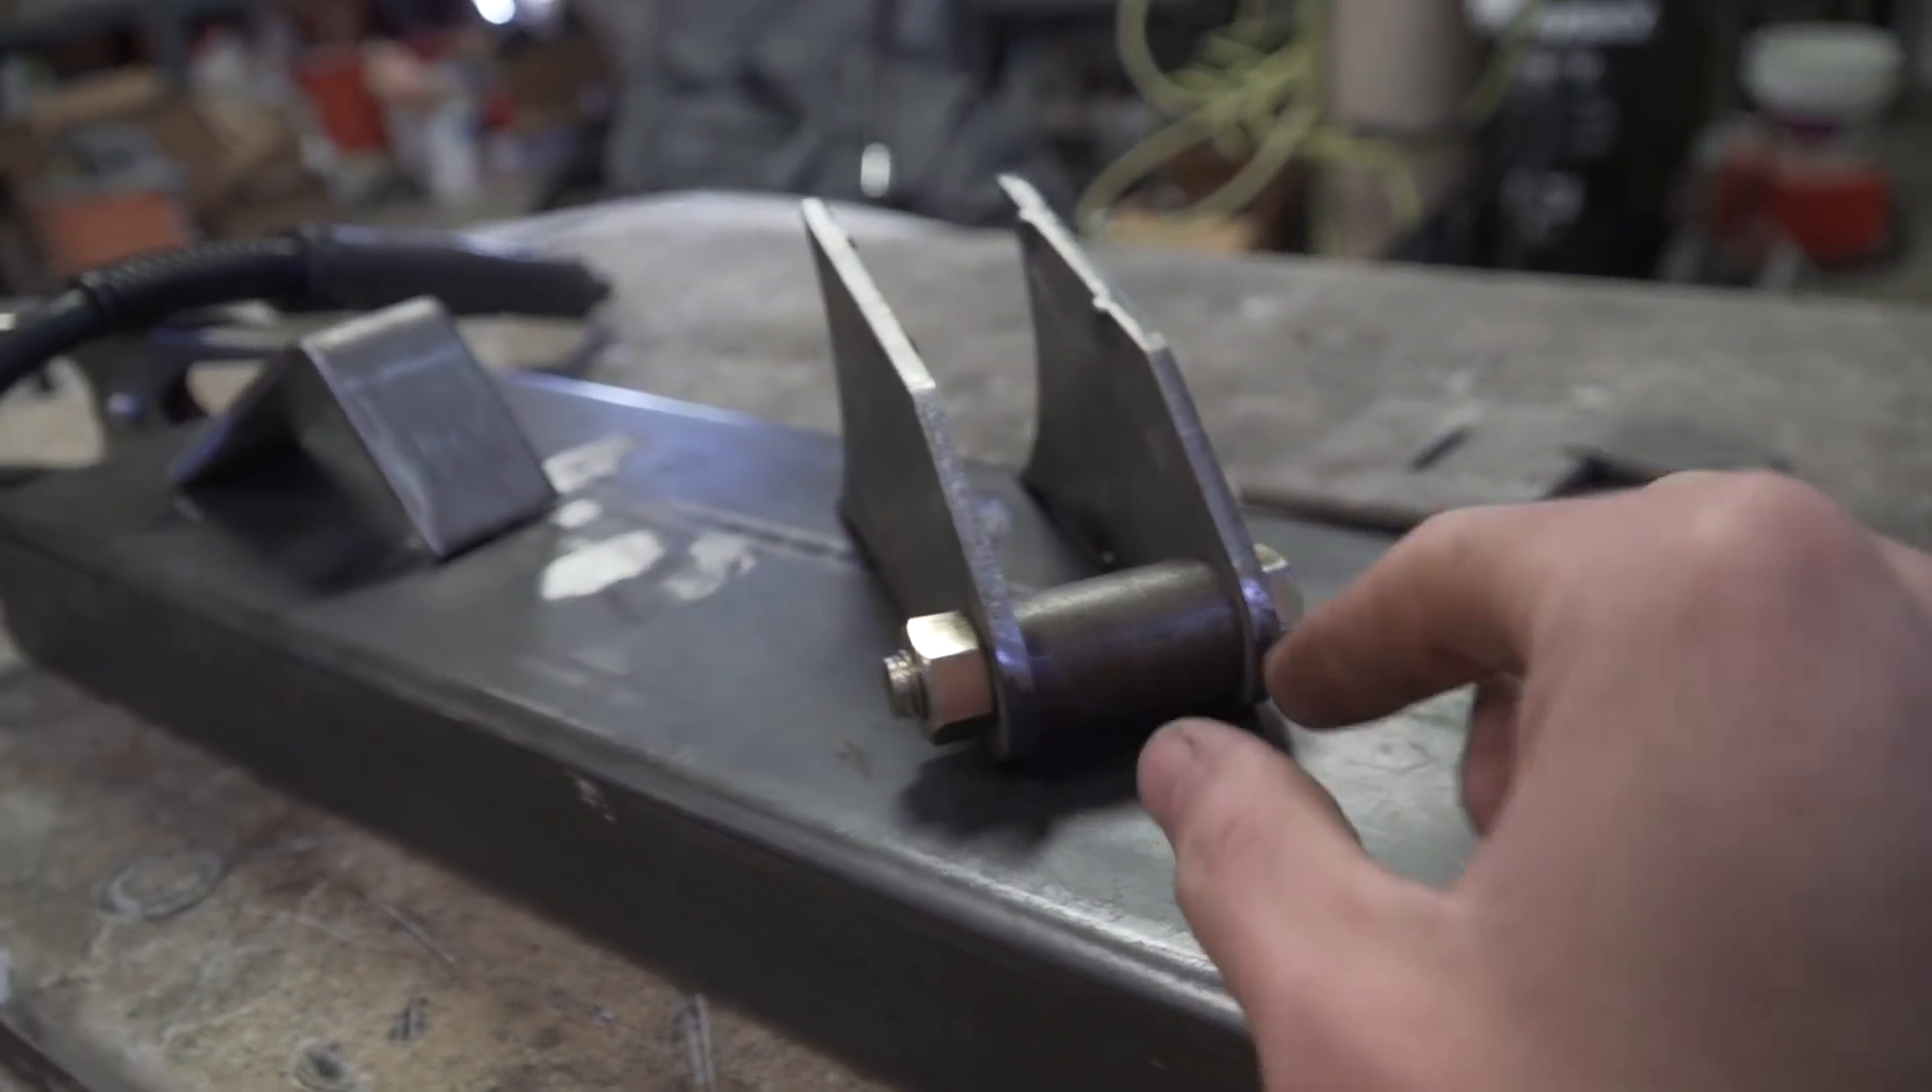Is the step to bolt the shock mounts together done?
Yes.